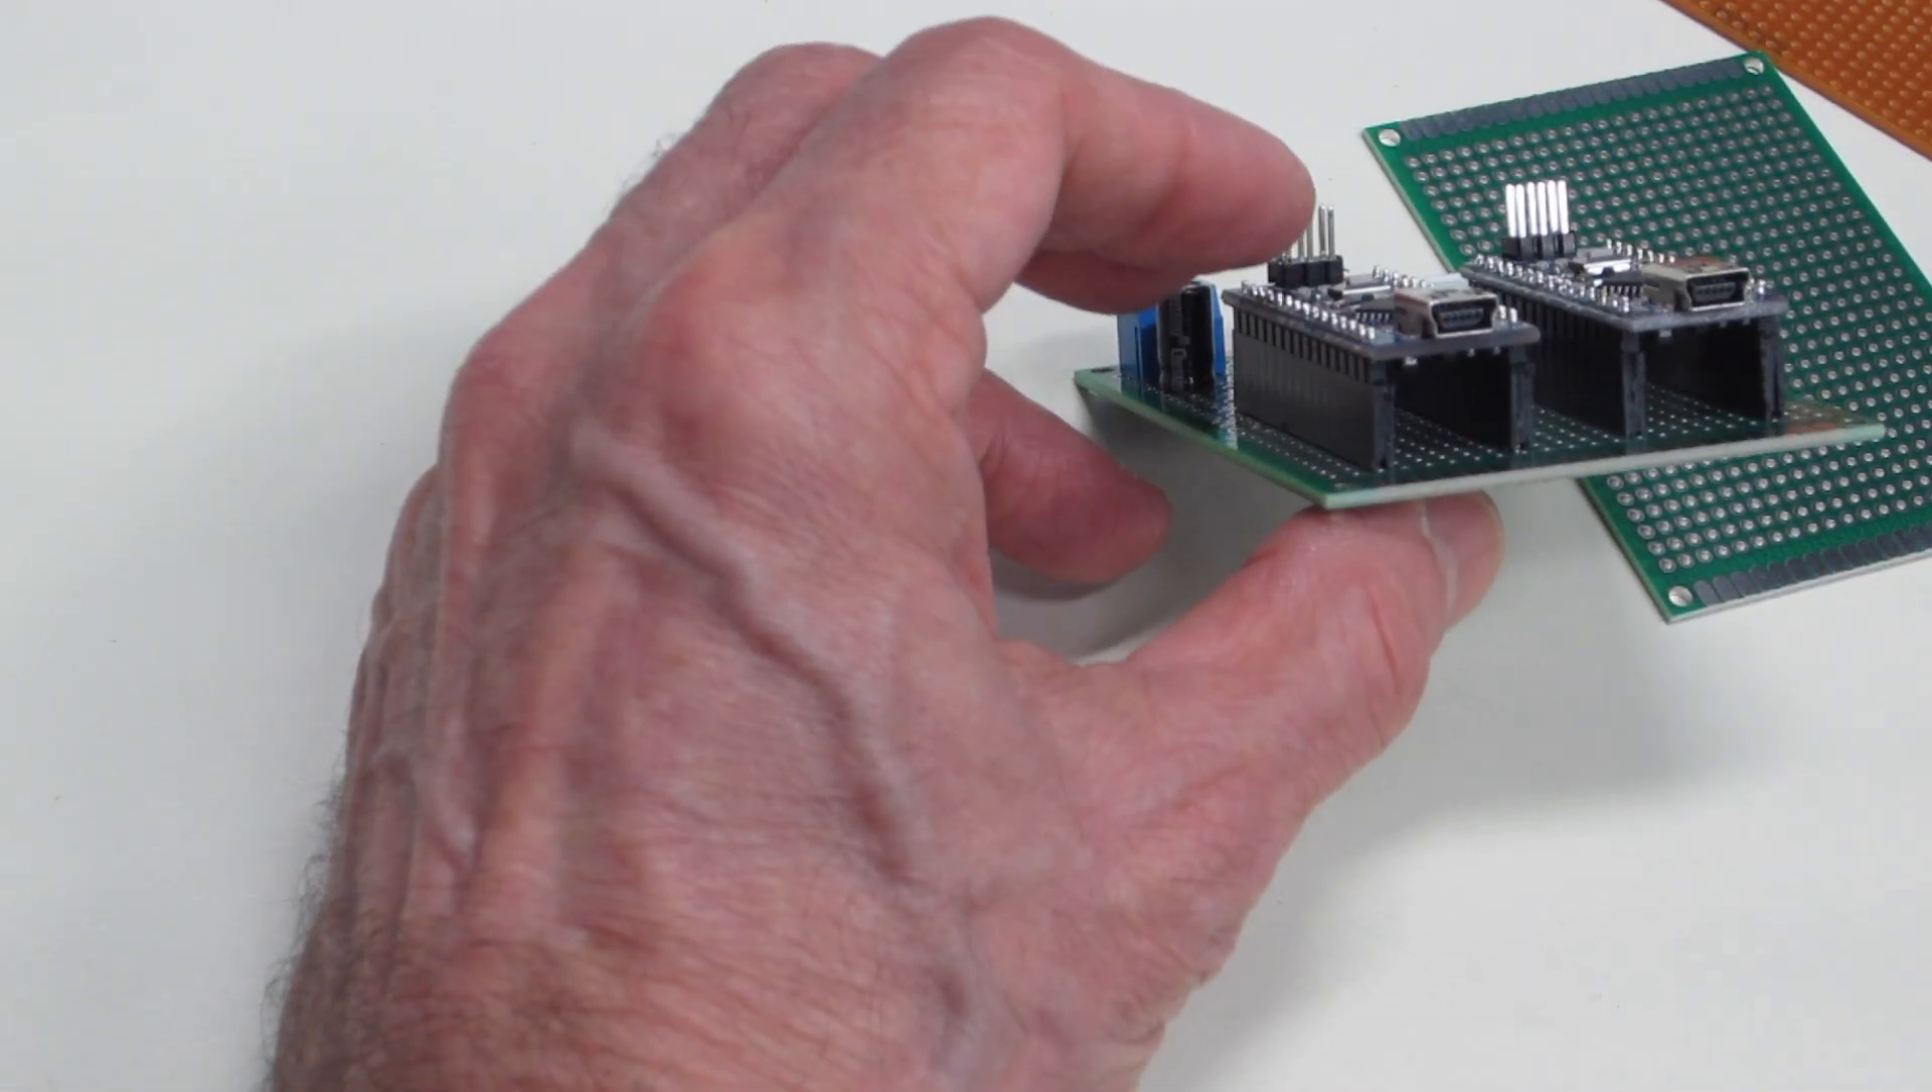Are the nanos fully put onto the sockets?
Yes.